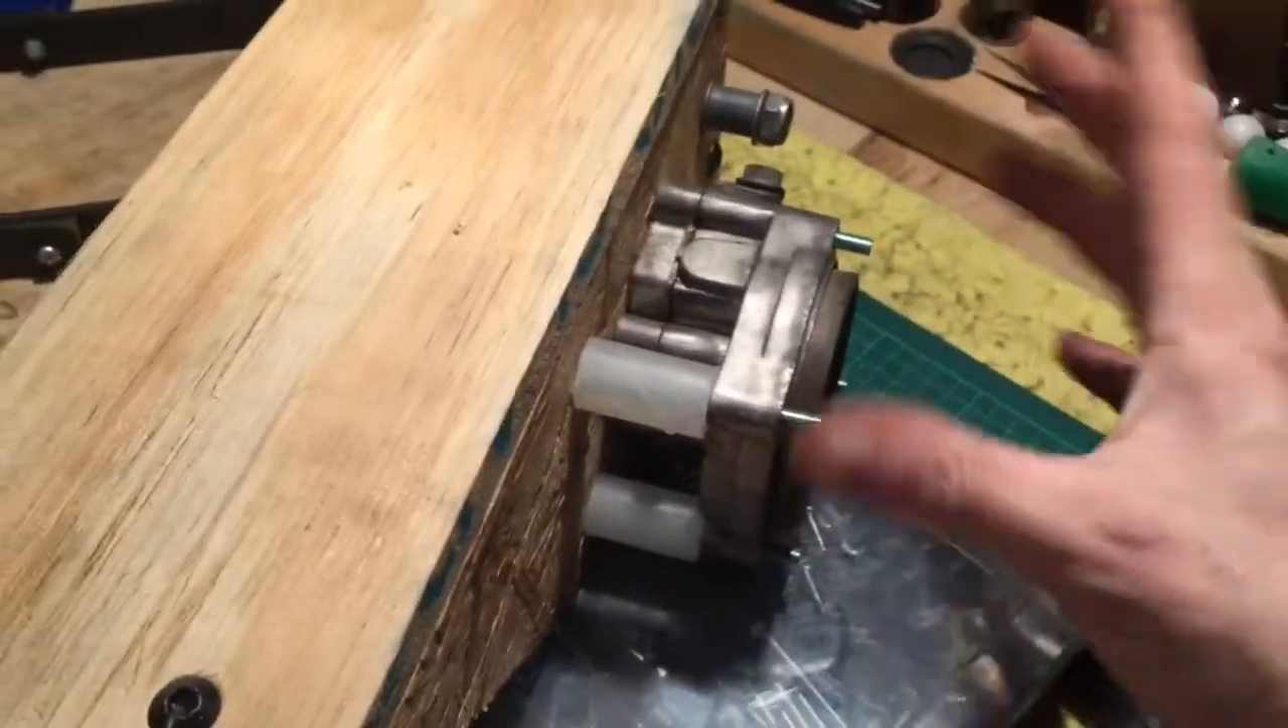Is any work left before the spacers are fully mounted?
No.